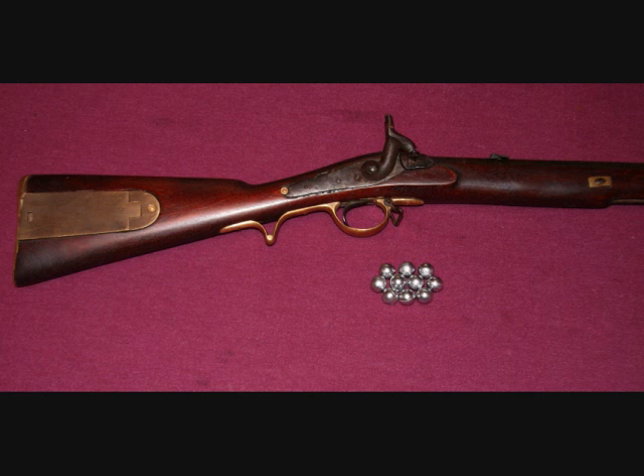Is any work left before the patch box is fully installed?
No.